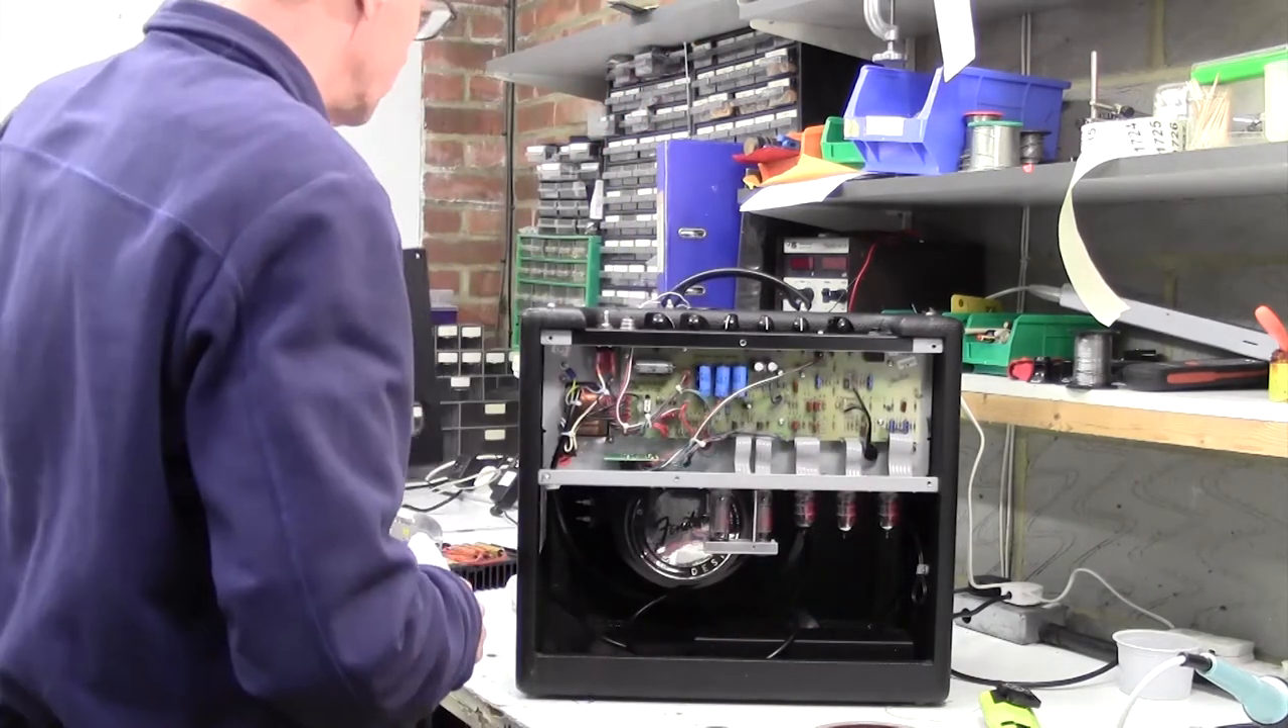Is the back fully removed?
Yes.